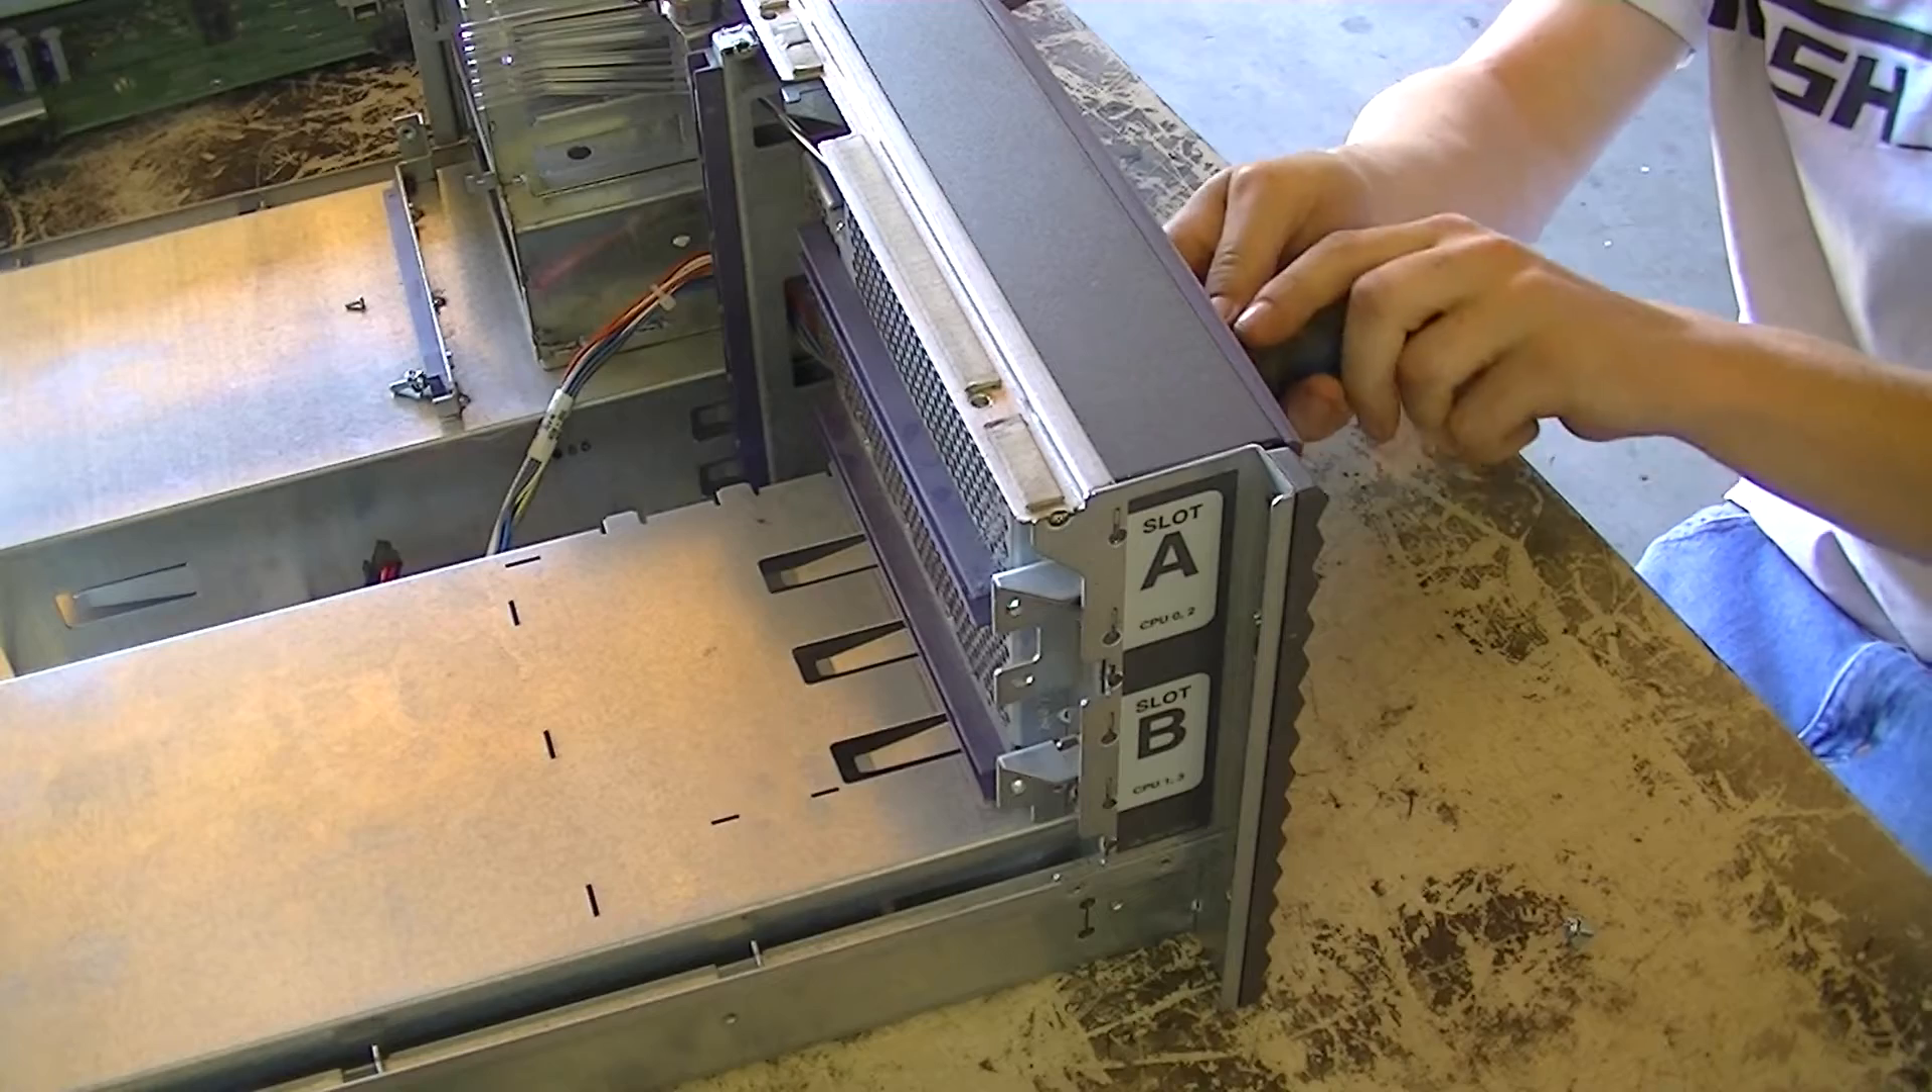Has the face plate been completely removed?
No.